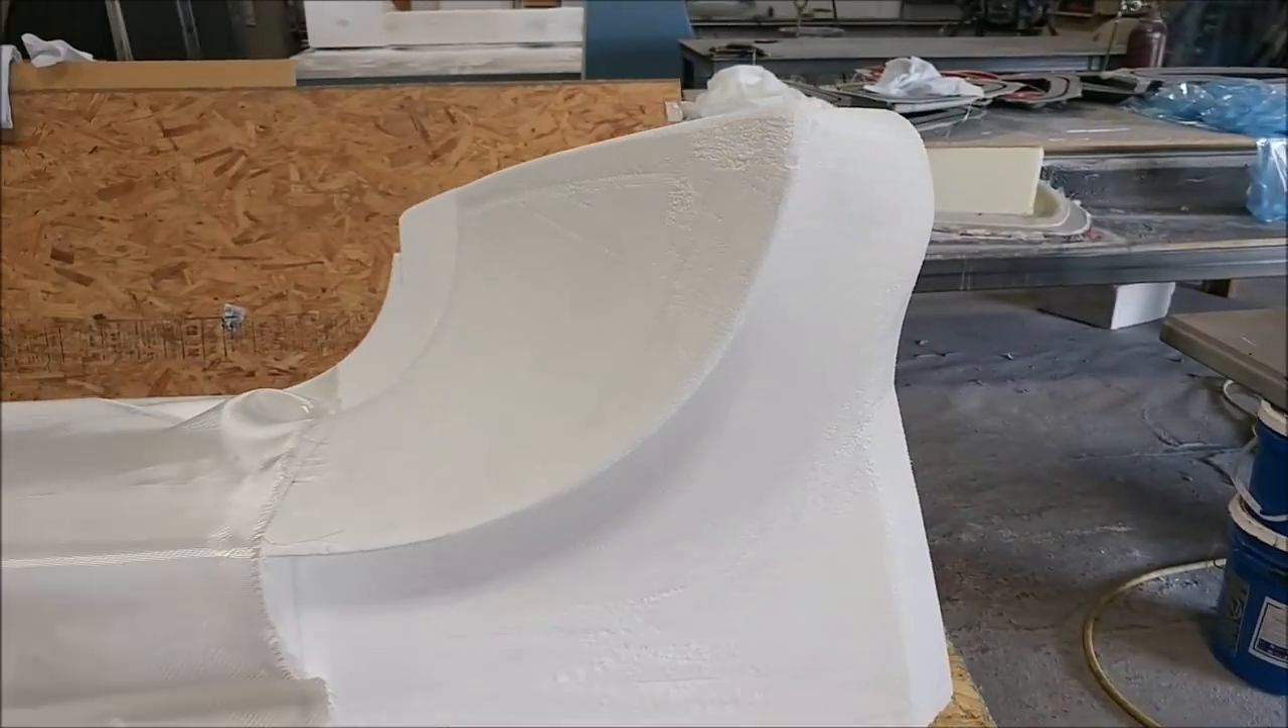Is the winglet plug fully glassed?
No.